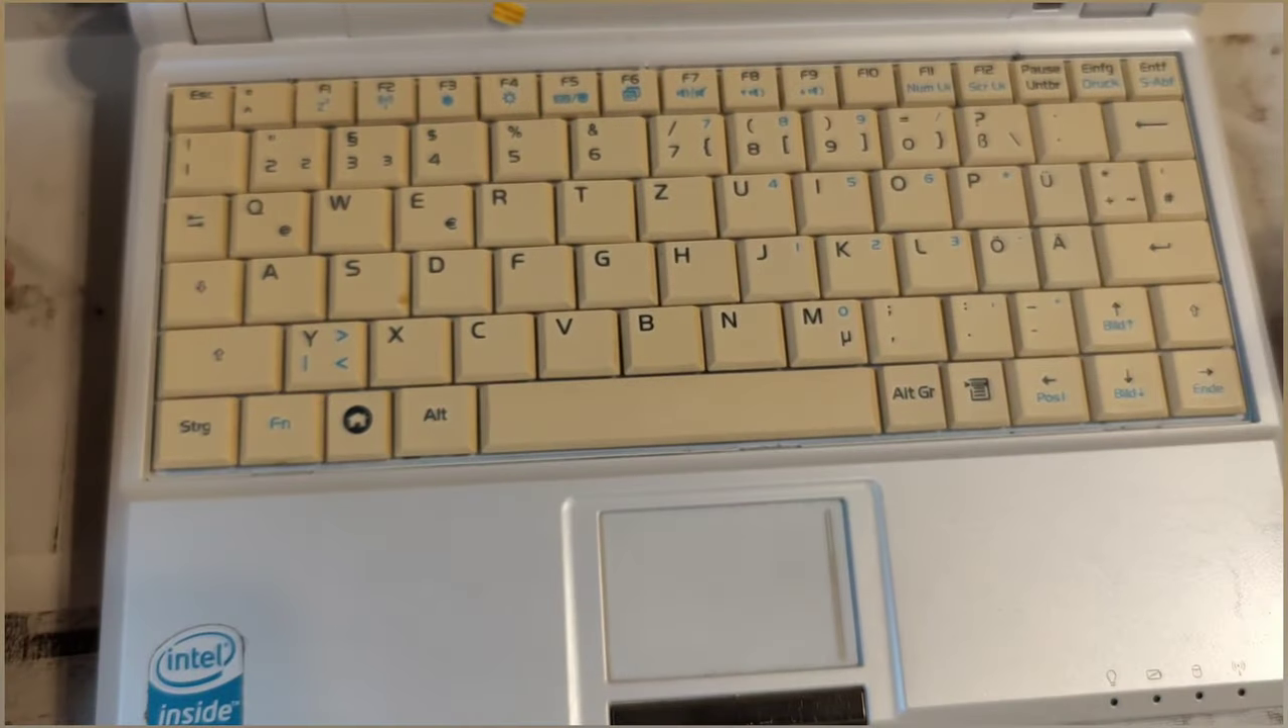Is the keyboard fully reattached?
Yes.